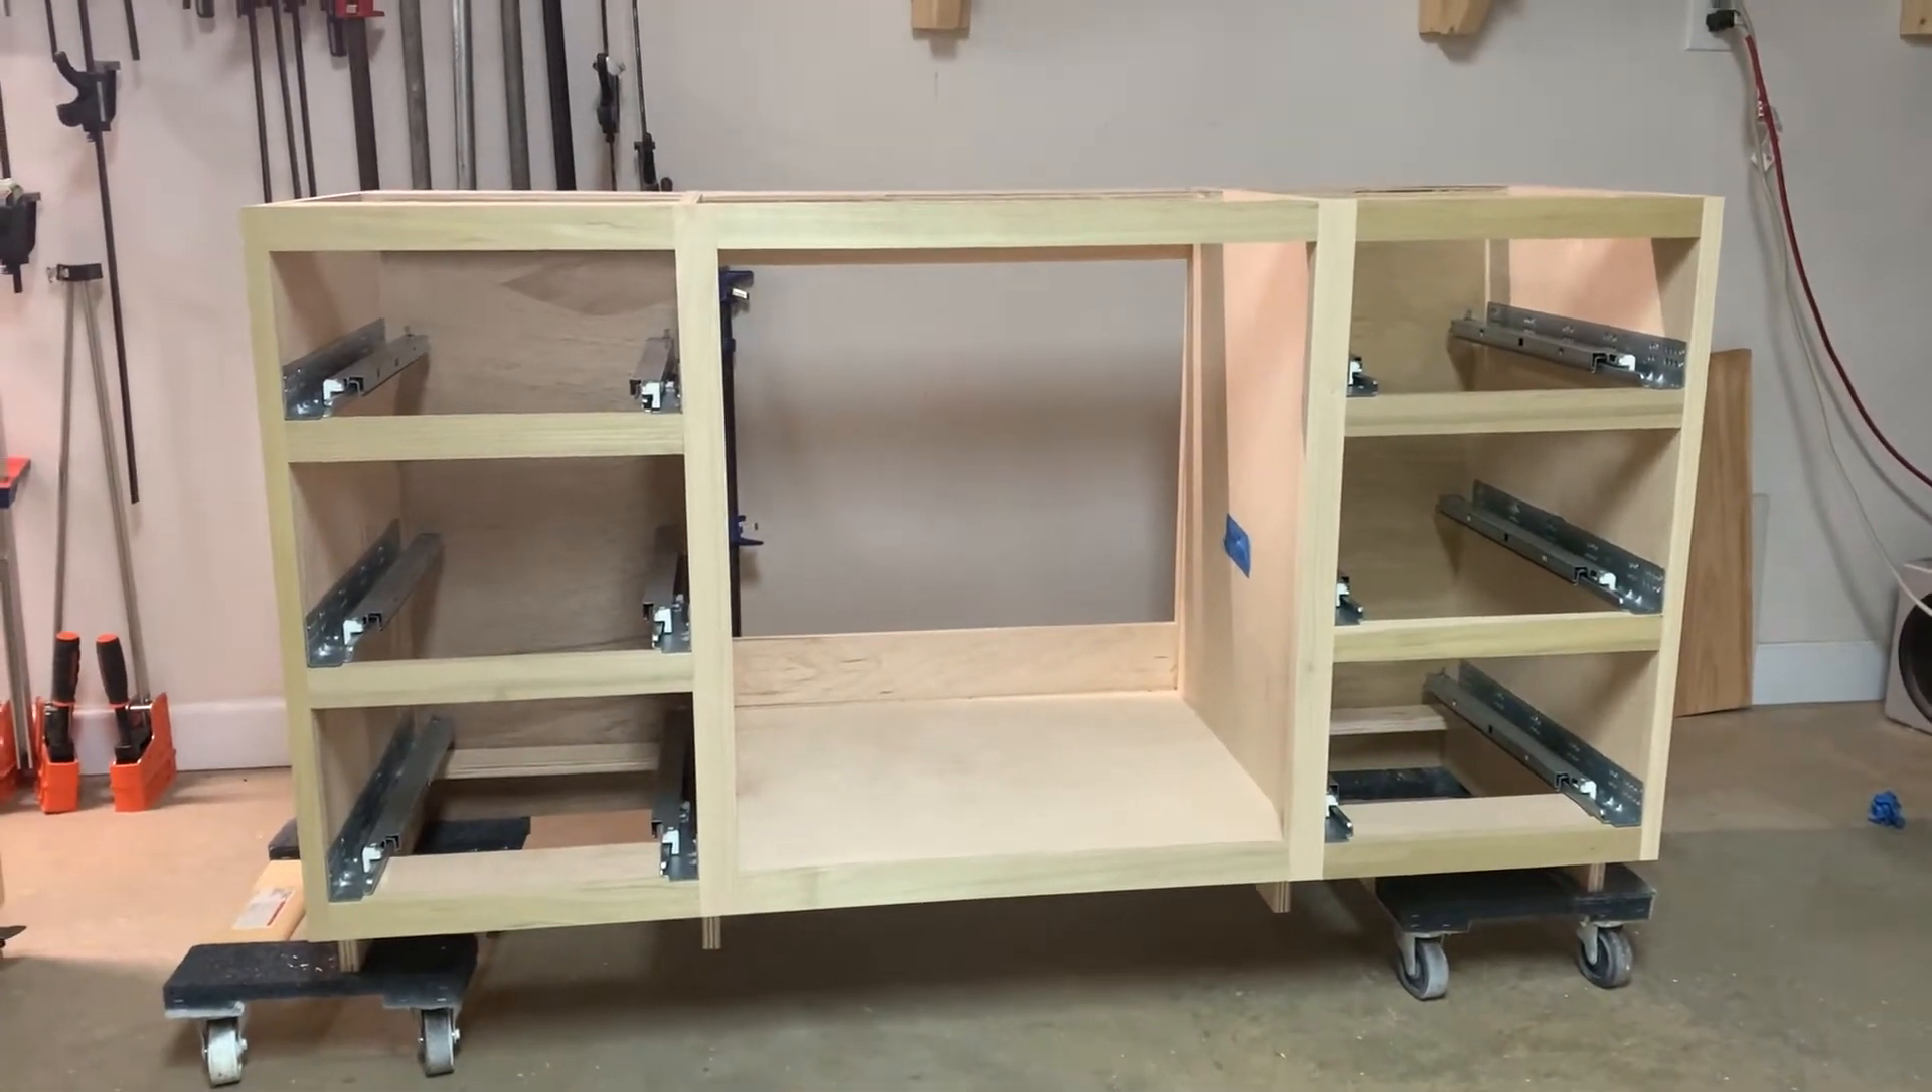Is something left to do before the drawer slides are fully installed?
No.